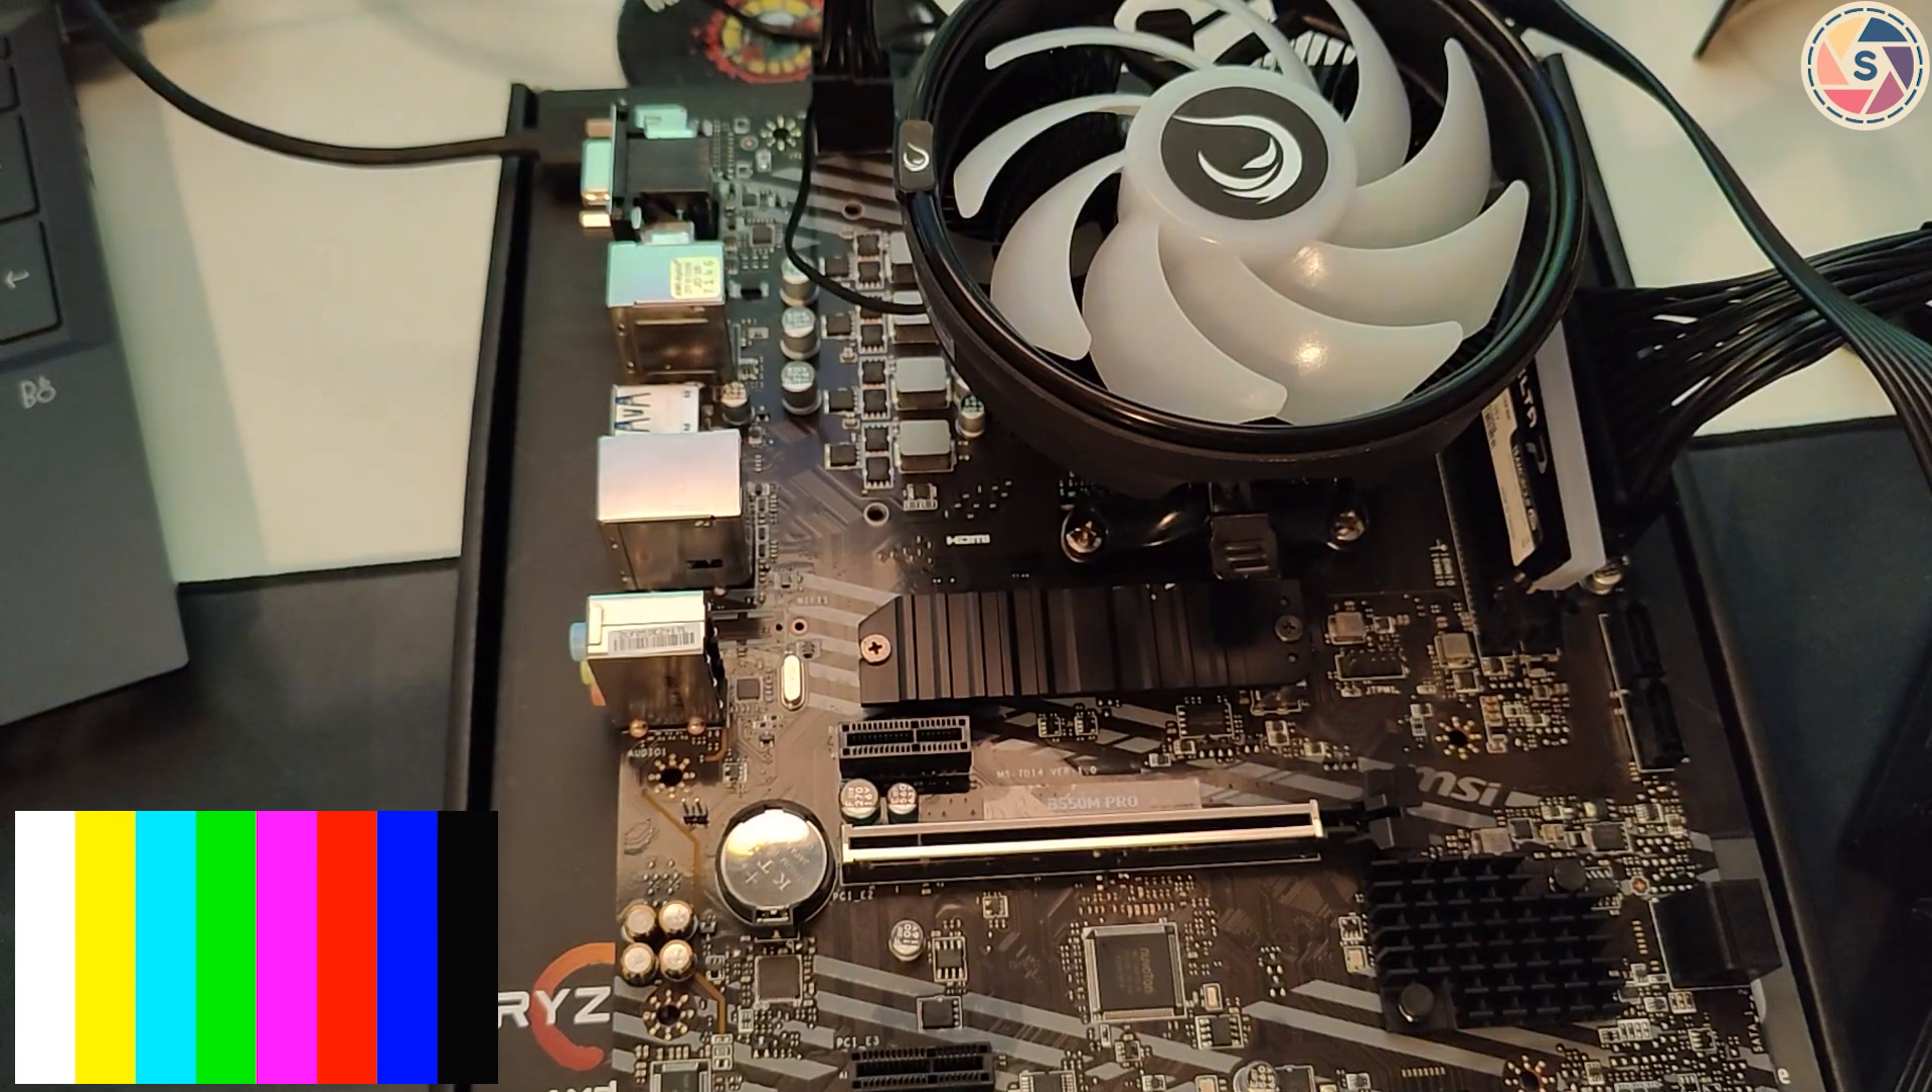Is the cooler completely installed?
Yes.